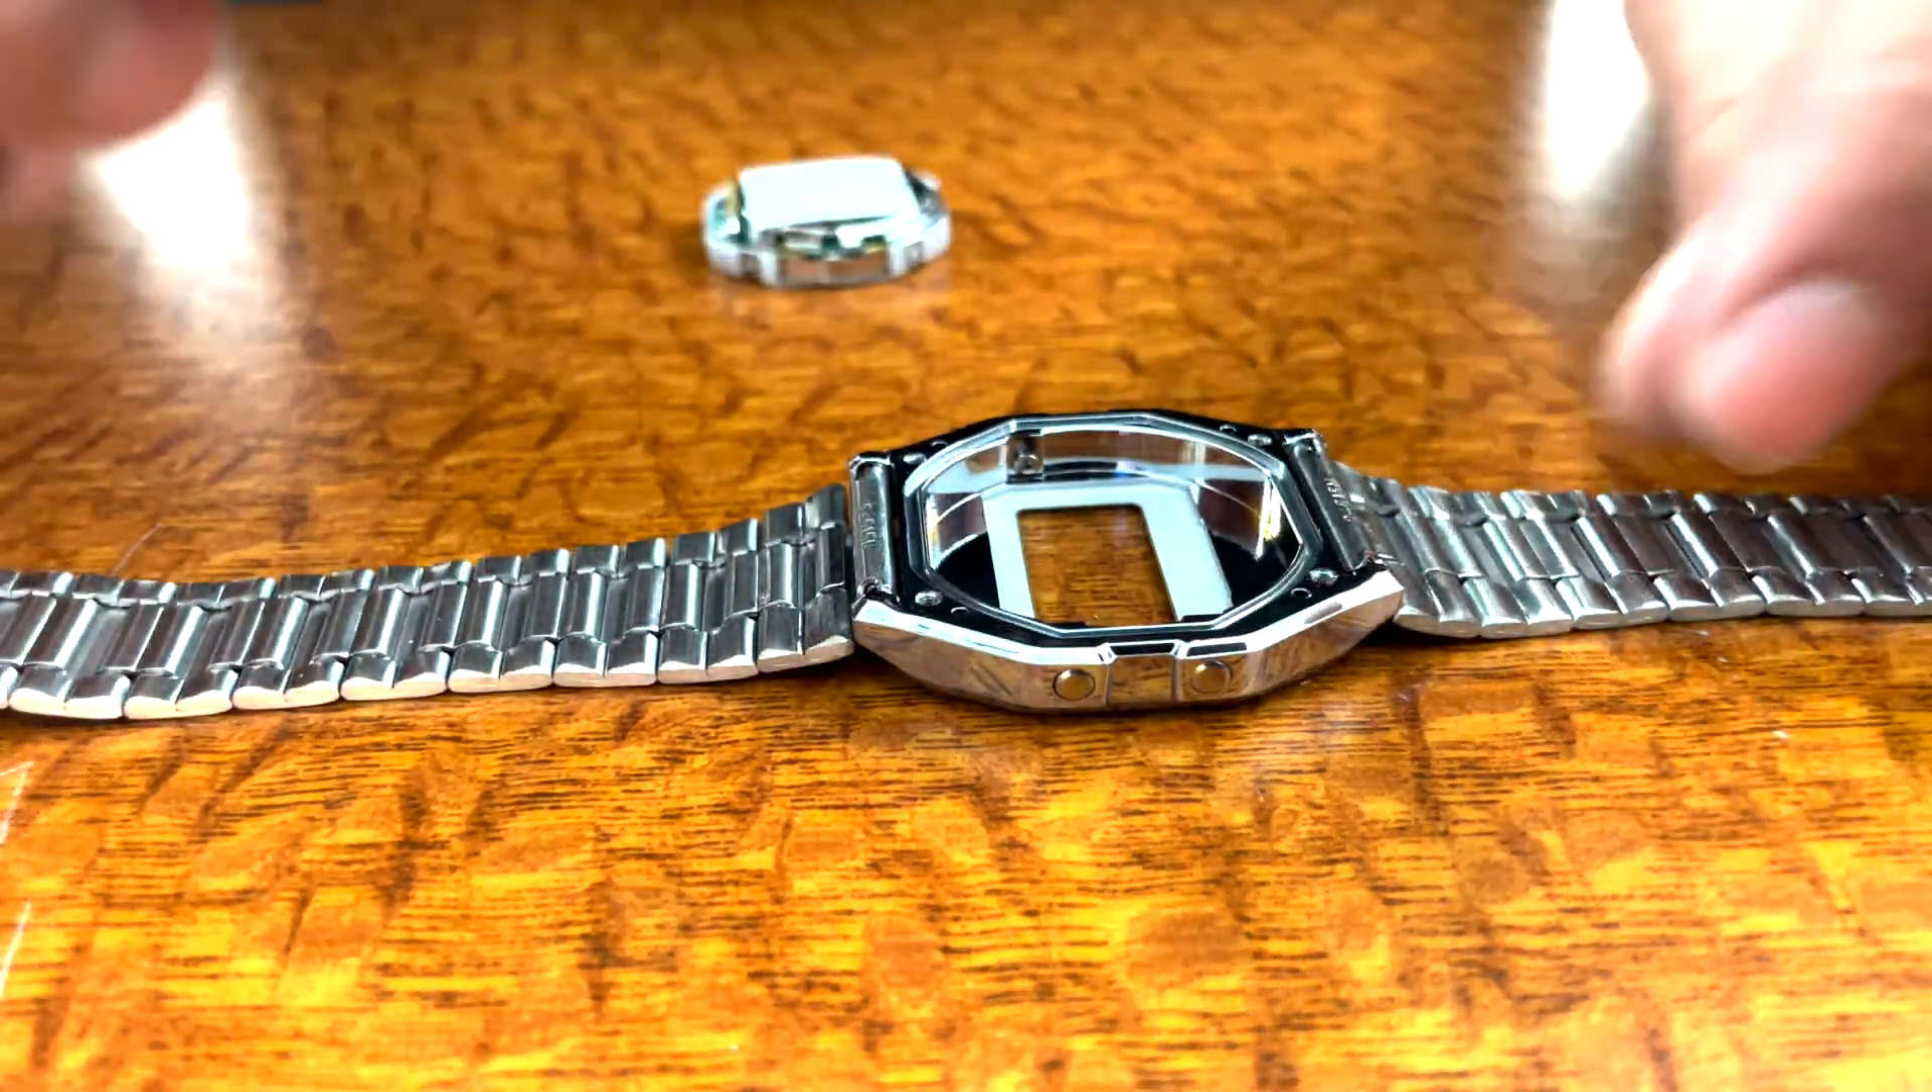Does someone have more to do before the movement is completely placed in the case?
Yes.